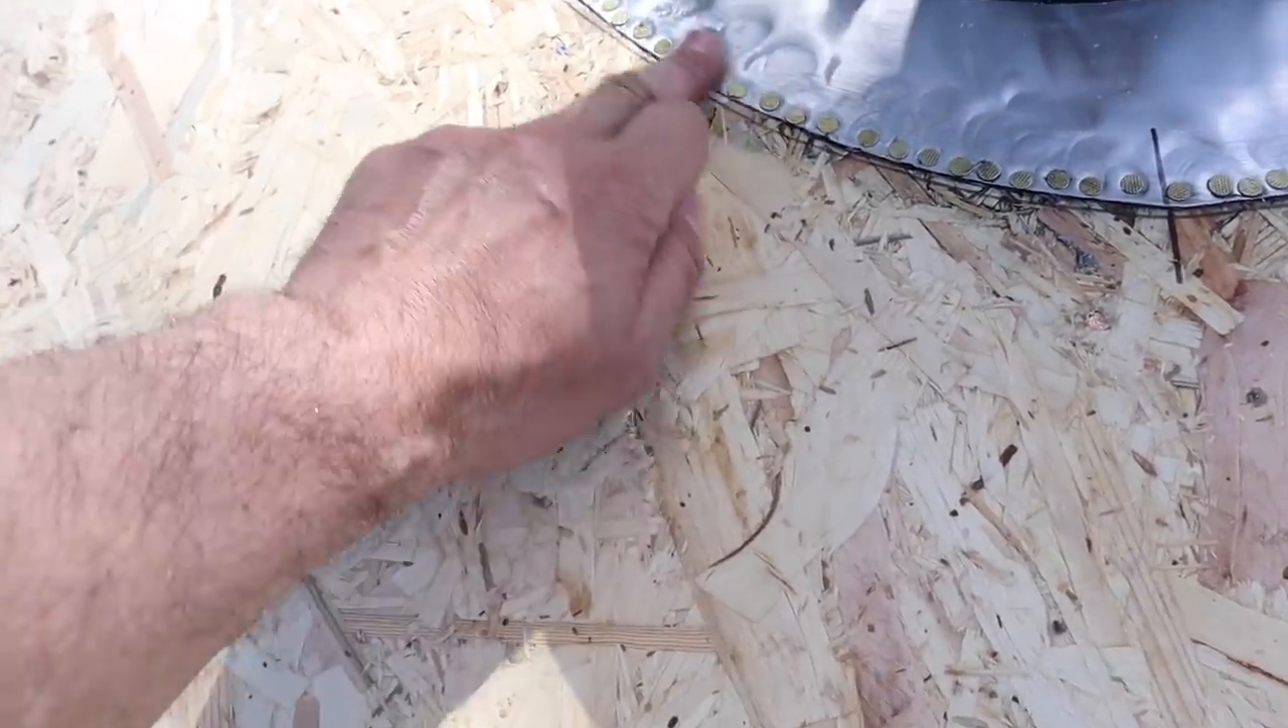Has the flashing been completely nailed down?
Yes.